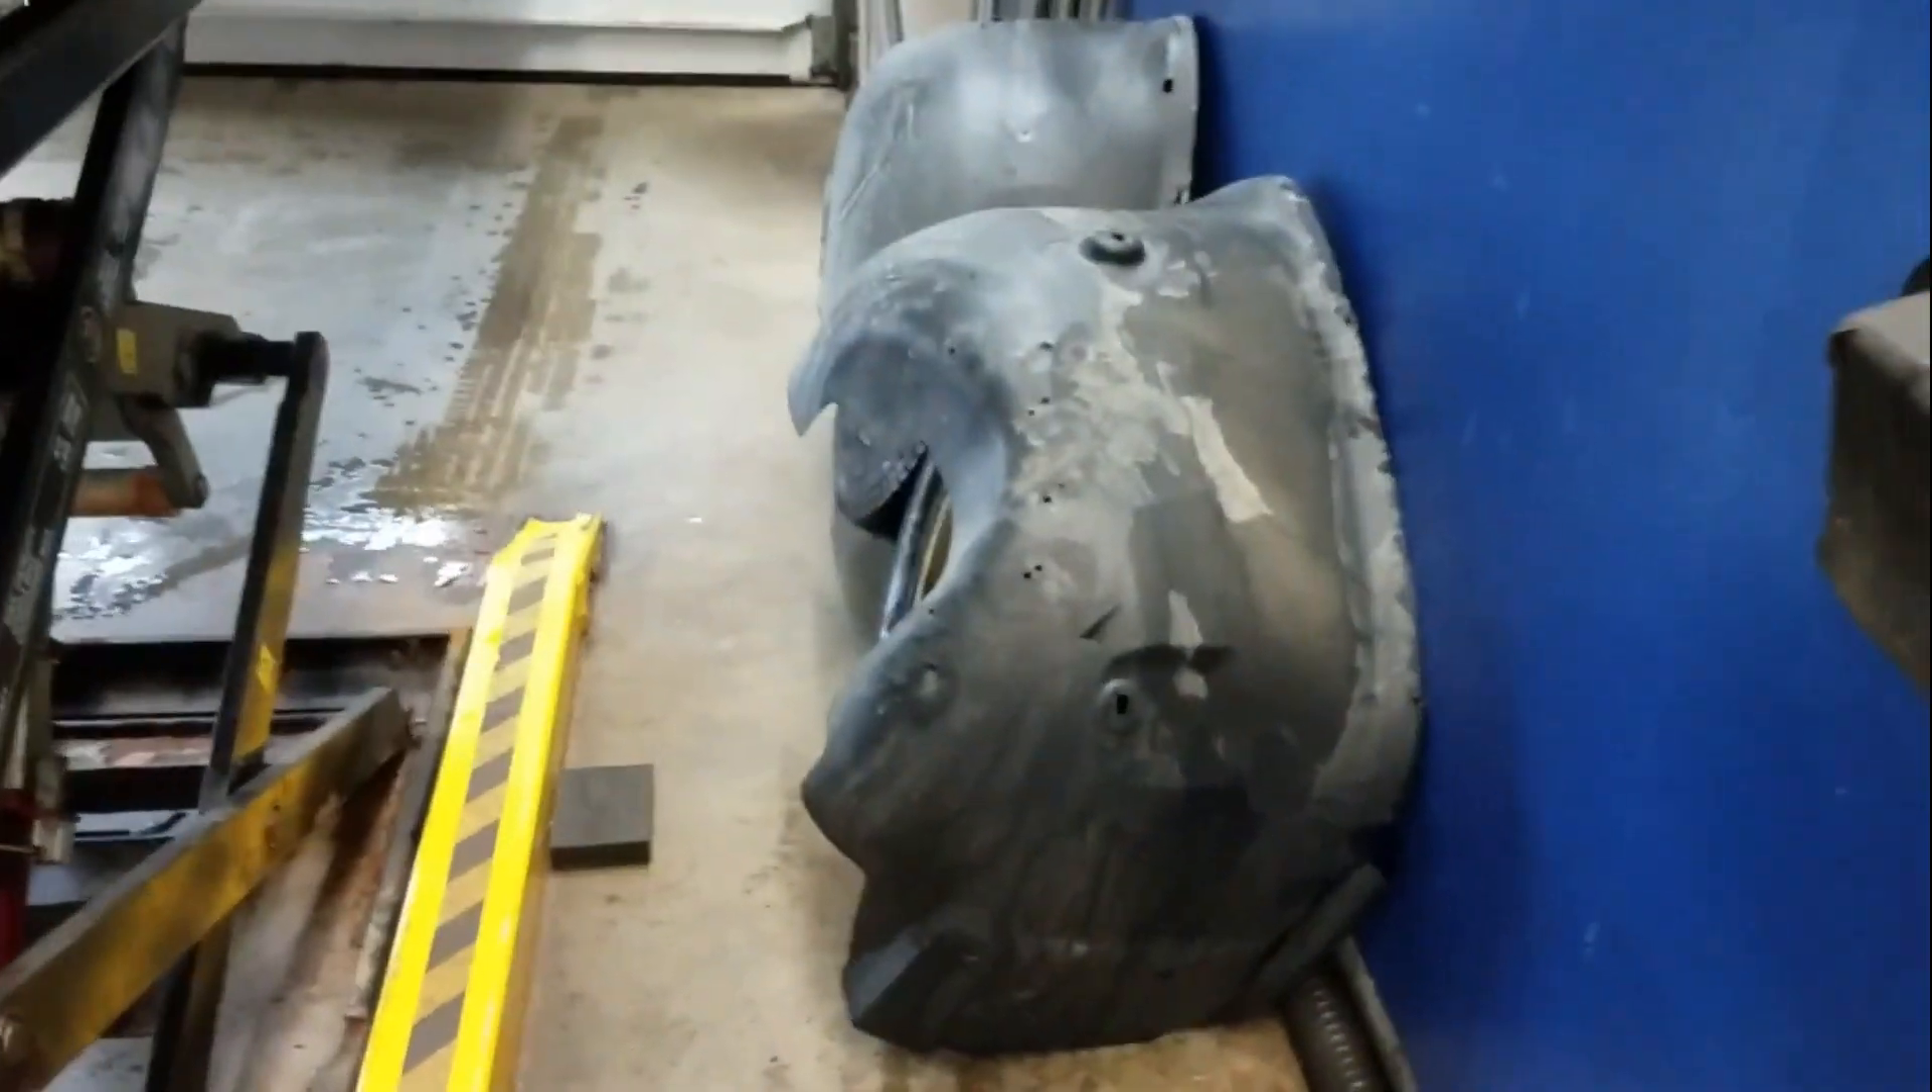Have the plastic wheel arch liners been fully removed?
Yes.